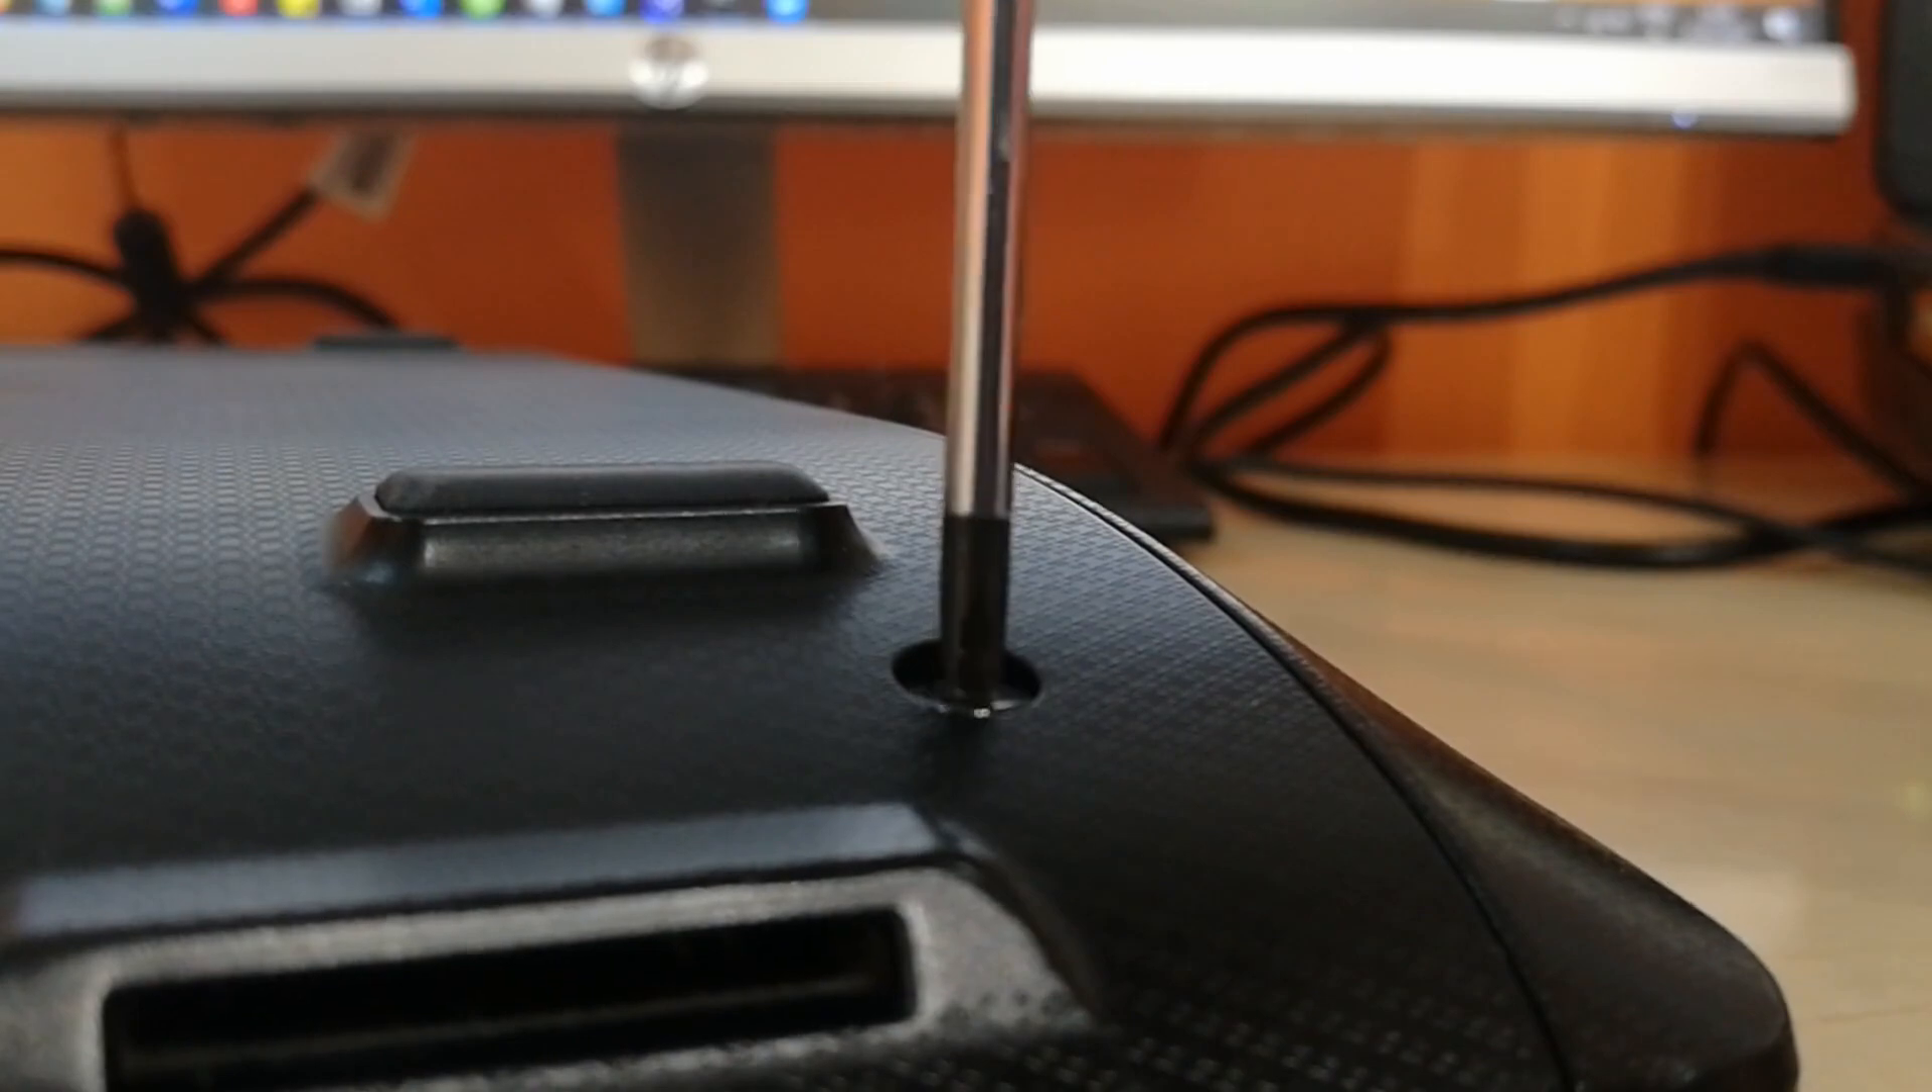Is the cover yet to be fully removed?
Yes.